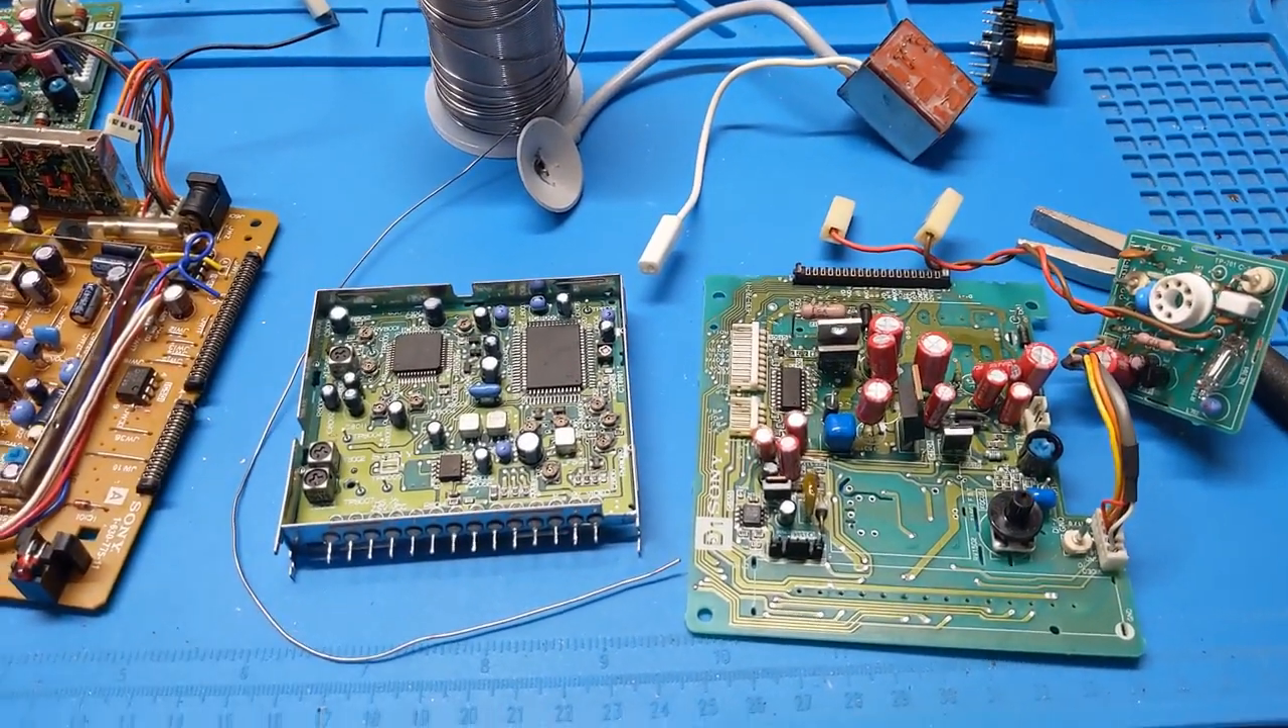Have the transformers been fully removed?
Yes.